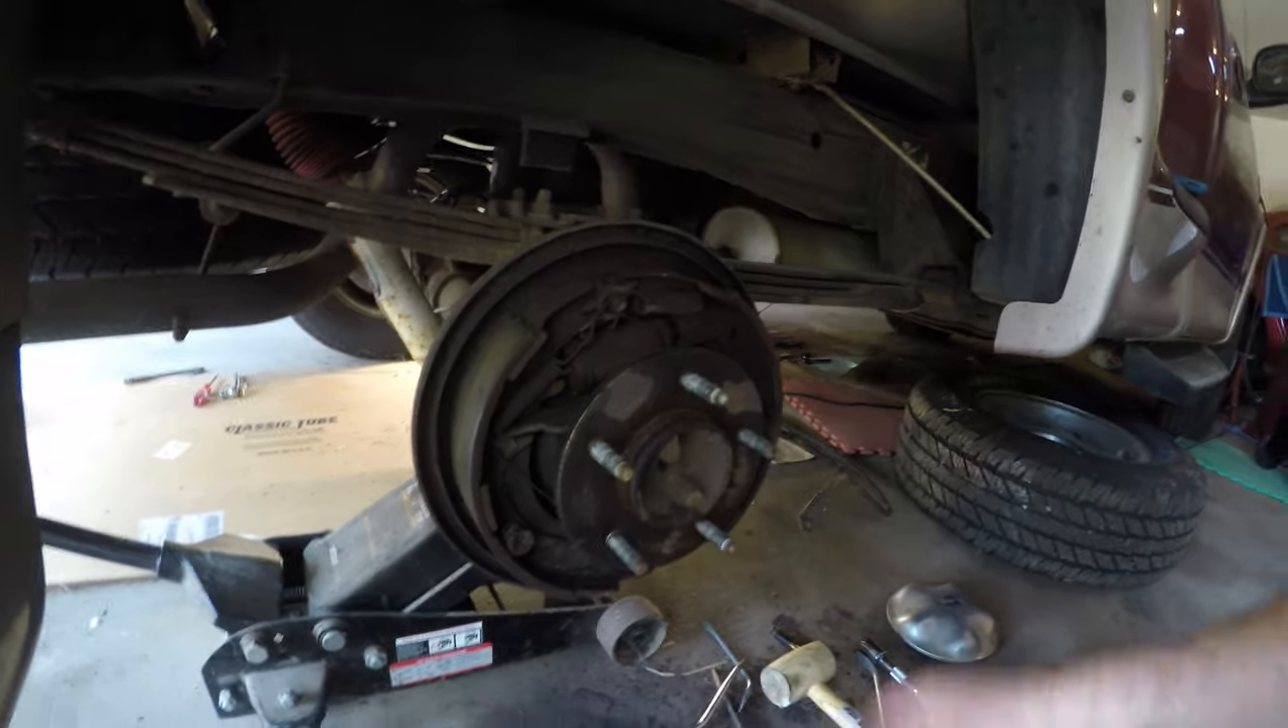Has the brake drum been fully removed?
Yes.